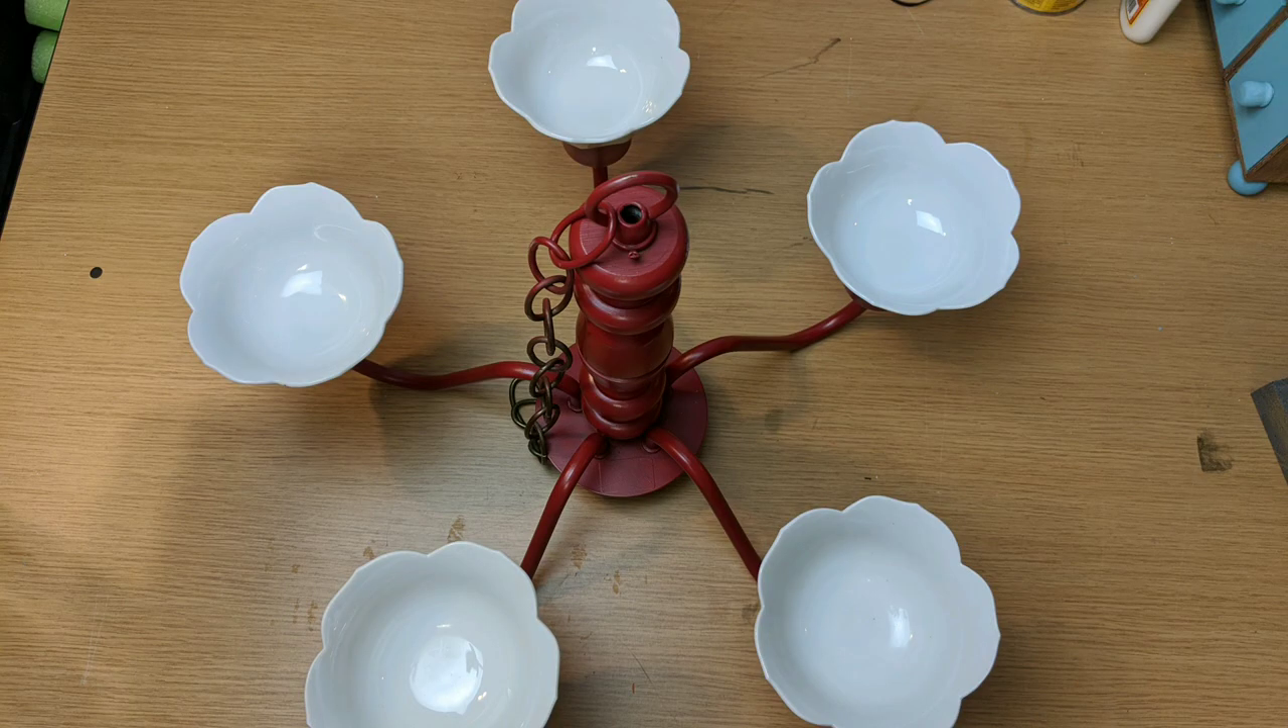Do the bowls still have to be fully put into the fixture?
No.